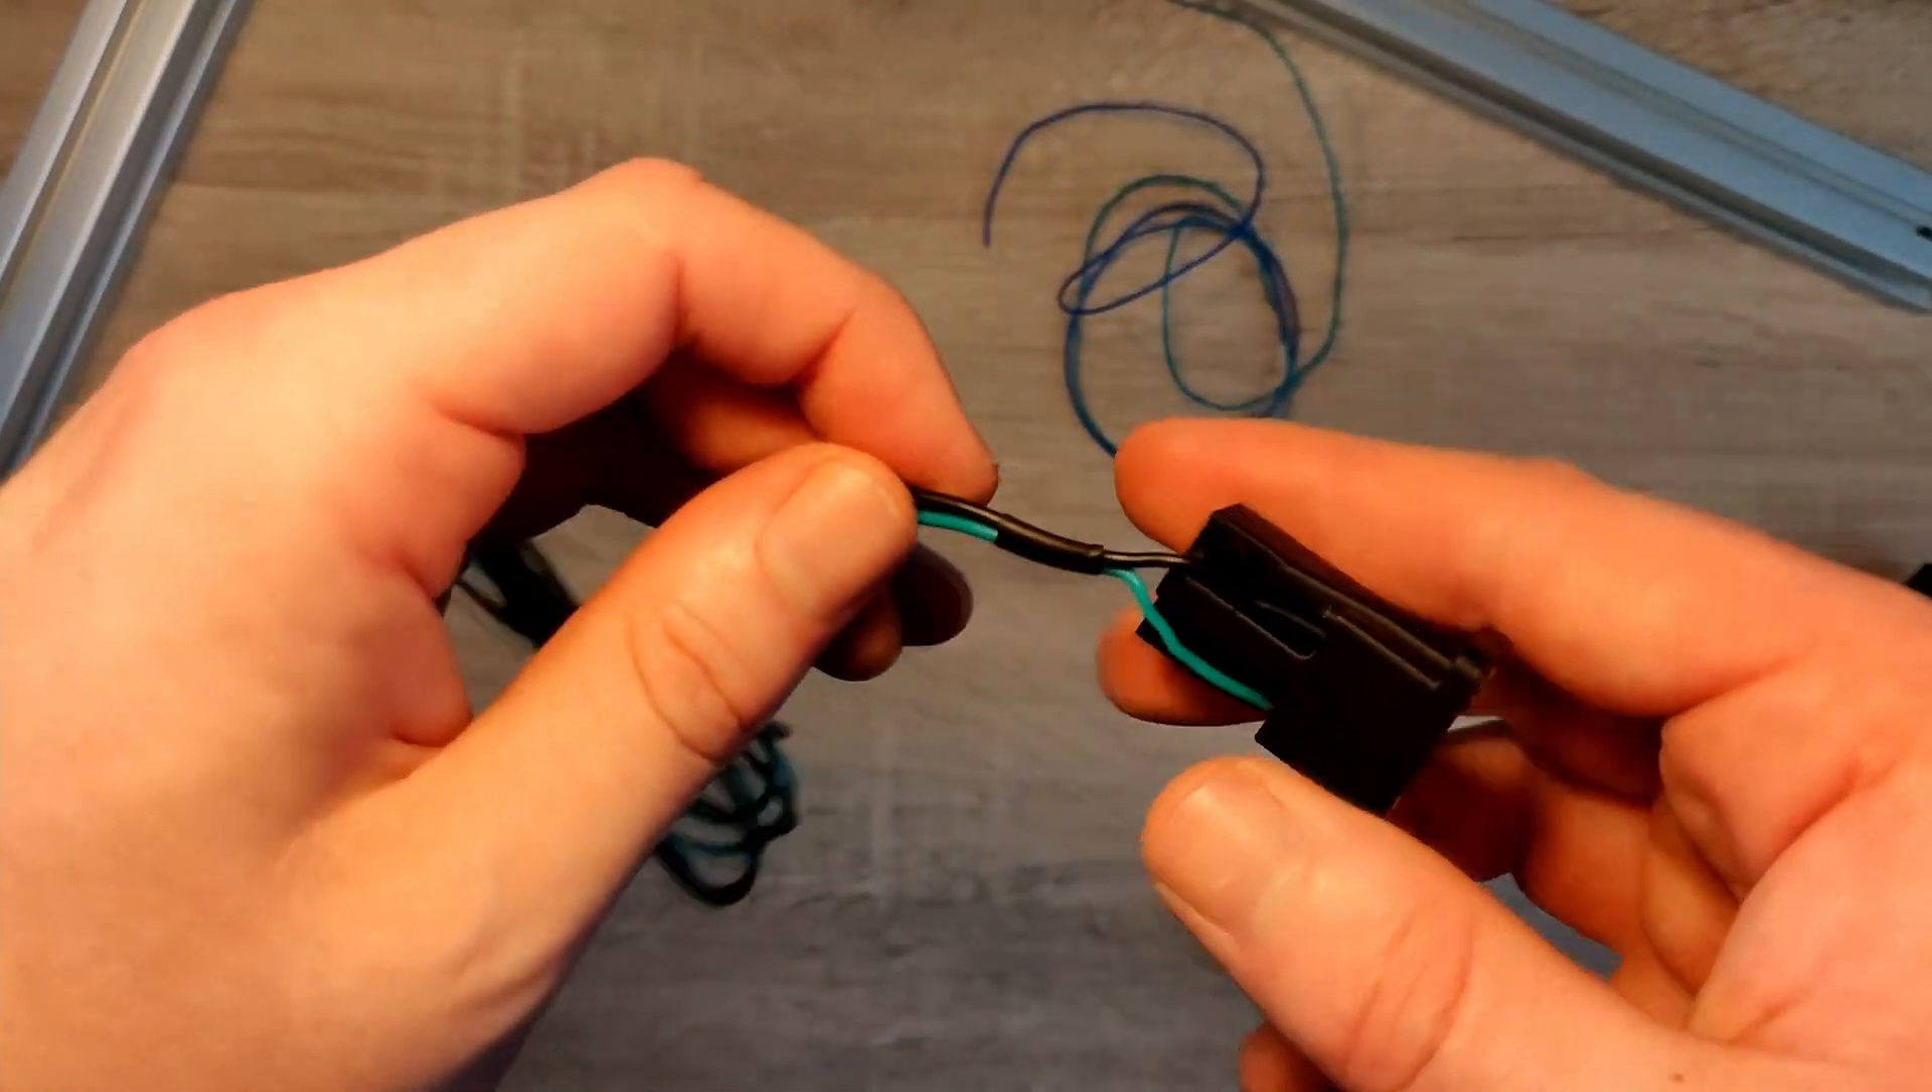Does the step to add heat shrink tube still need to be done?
No.